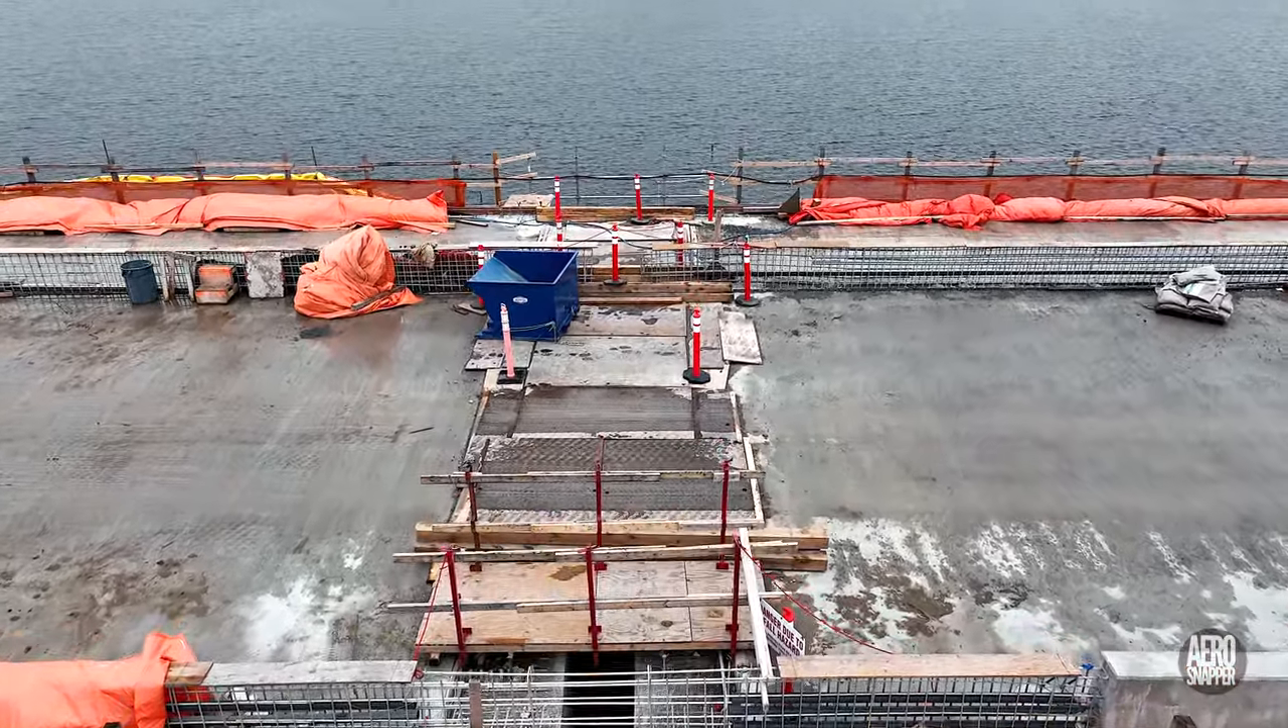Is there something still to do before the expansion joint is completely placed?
Yes.